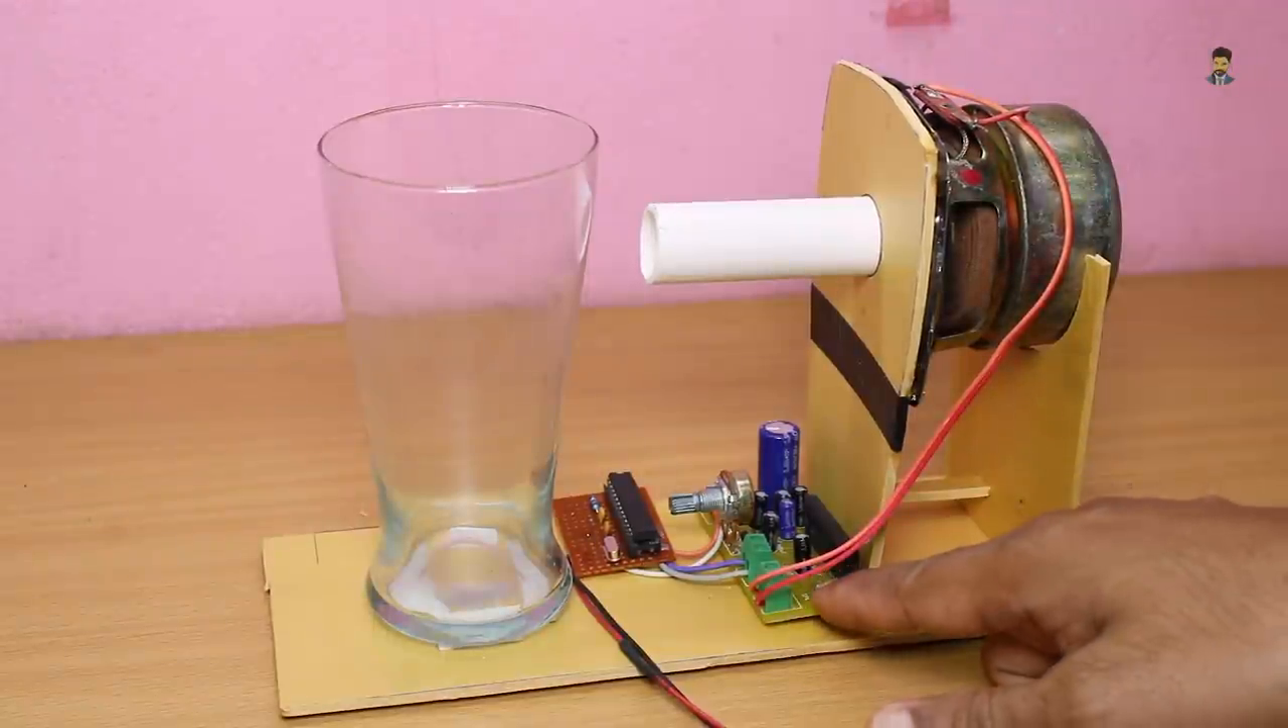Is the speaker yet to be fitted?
No.